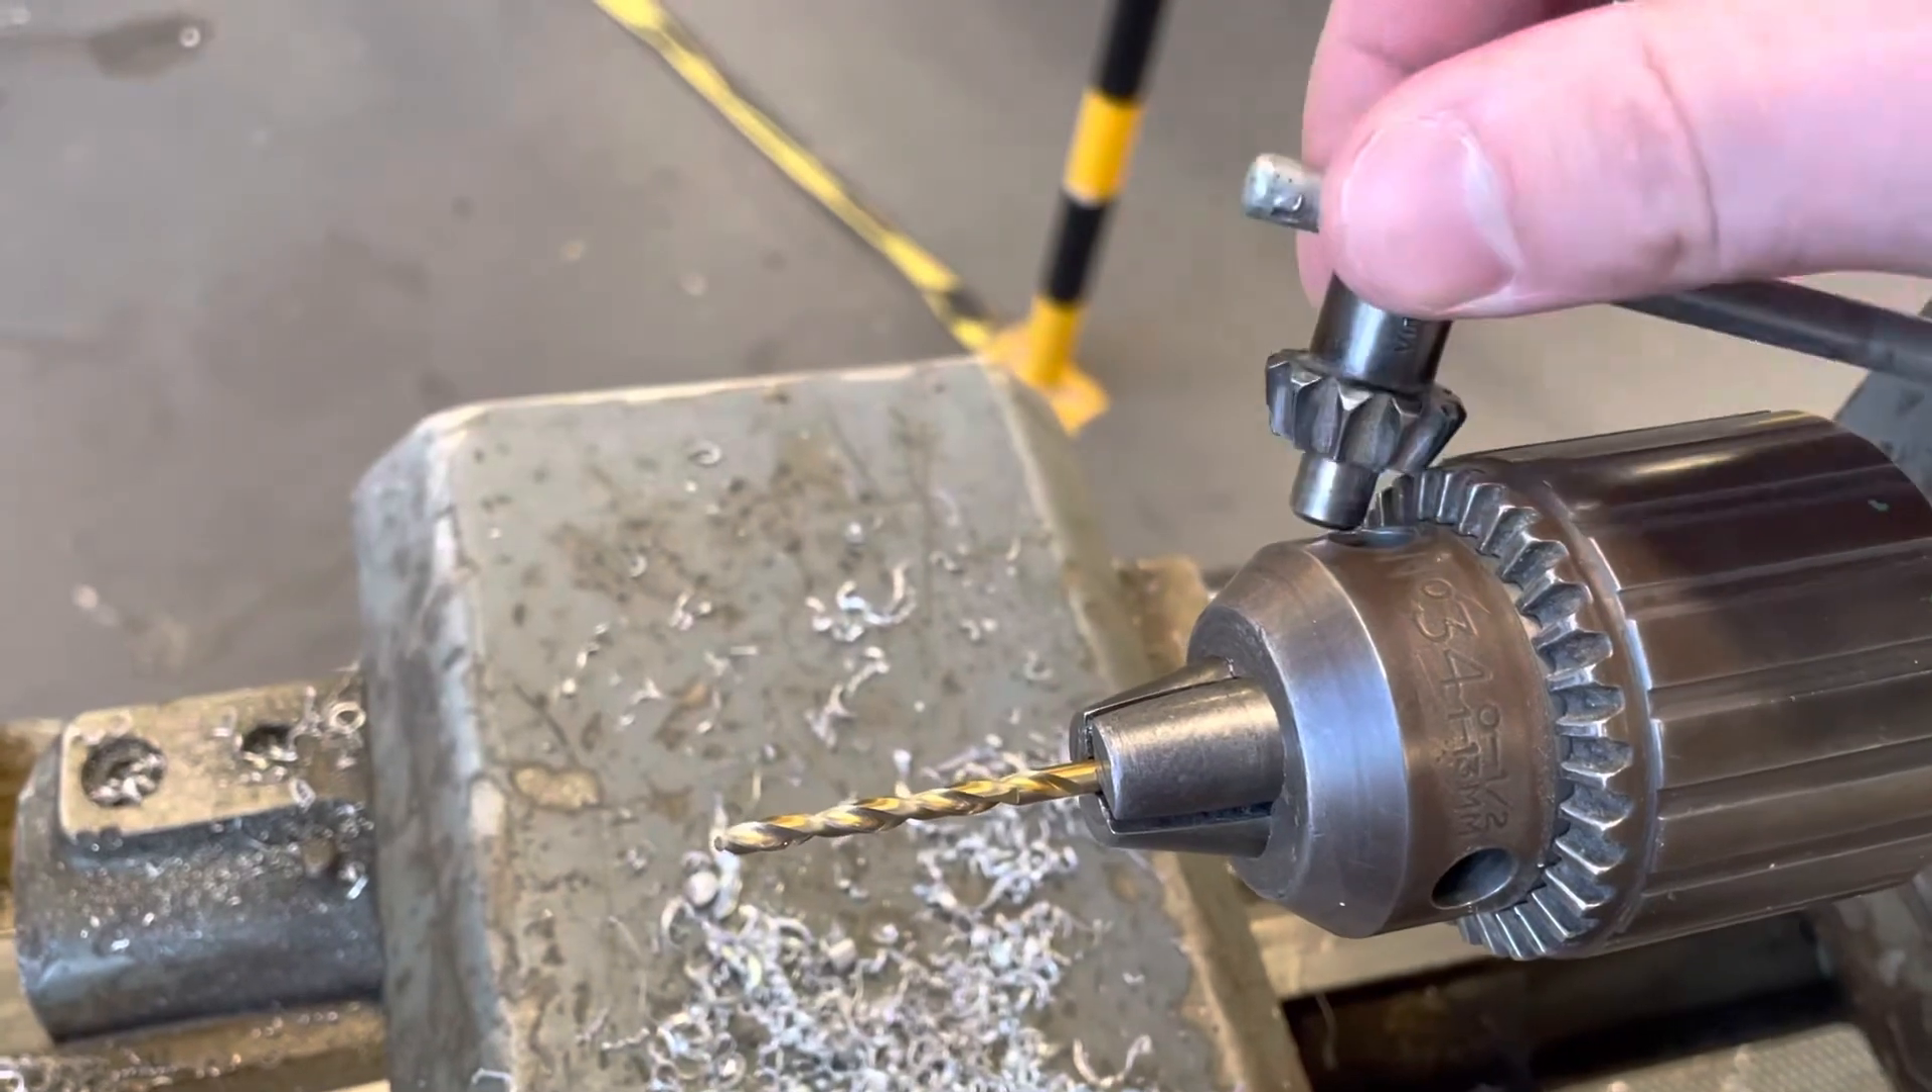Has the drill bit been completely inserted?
Yes.